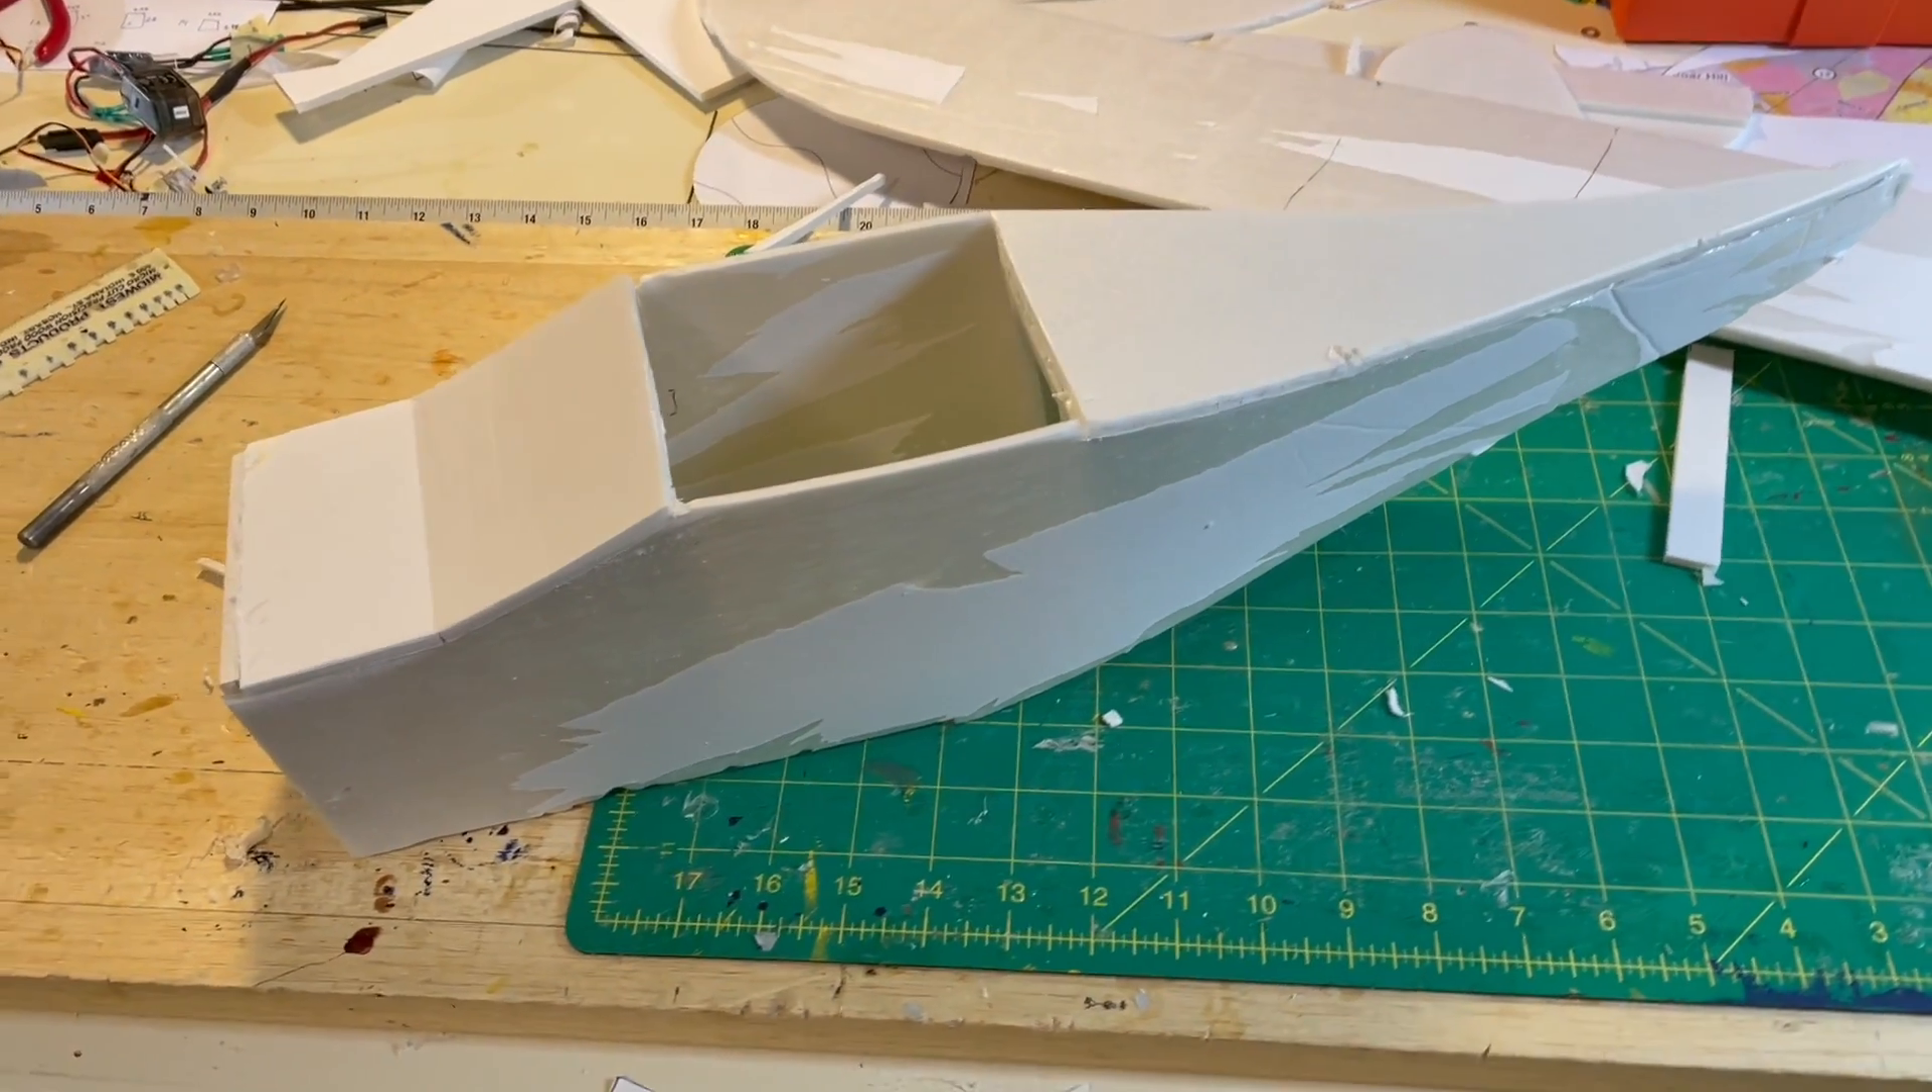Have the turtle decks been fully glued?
Yes.